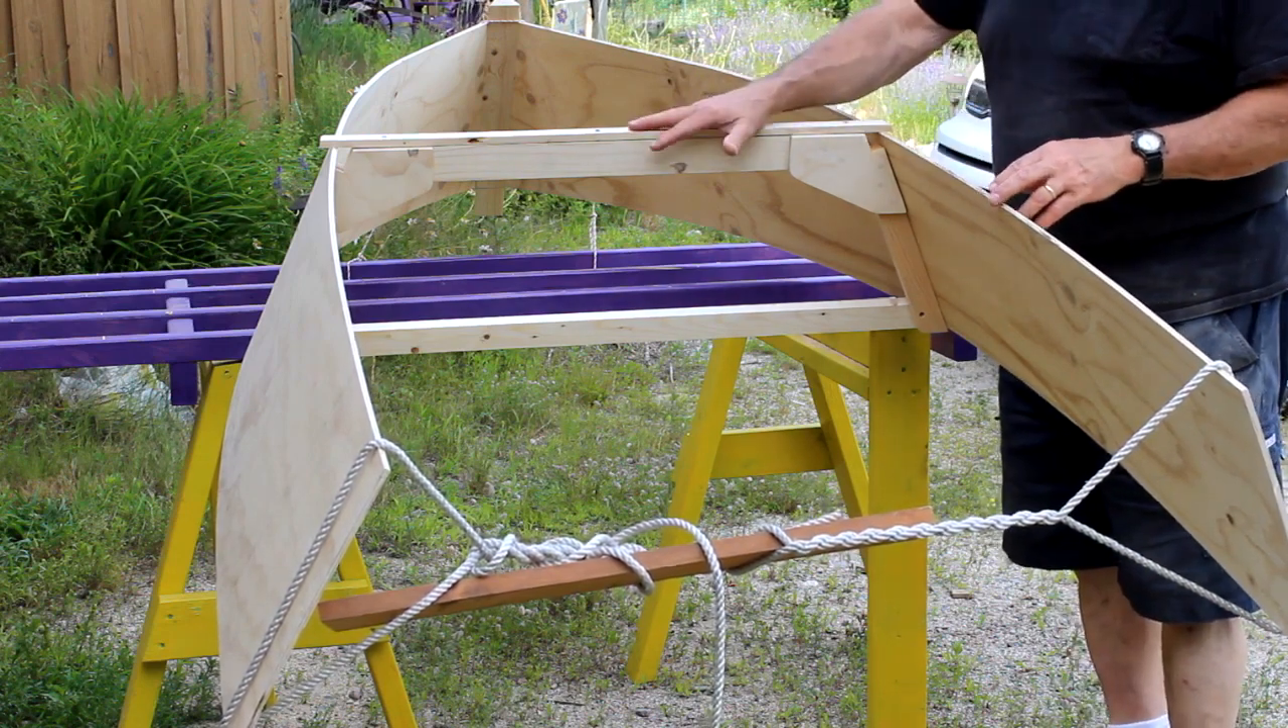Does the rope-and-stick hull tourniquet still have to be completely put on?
No.